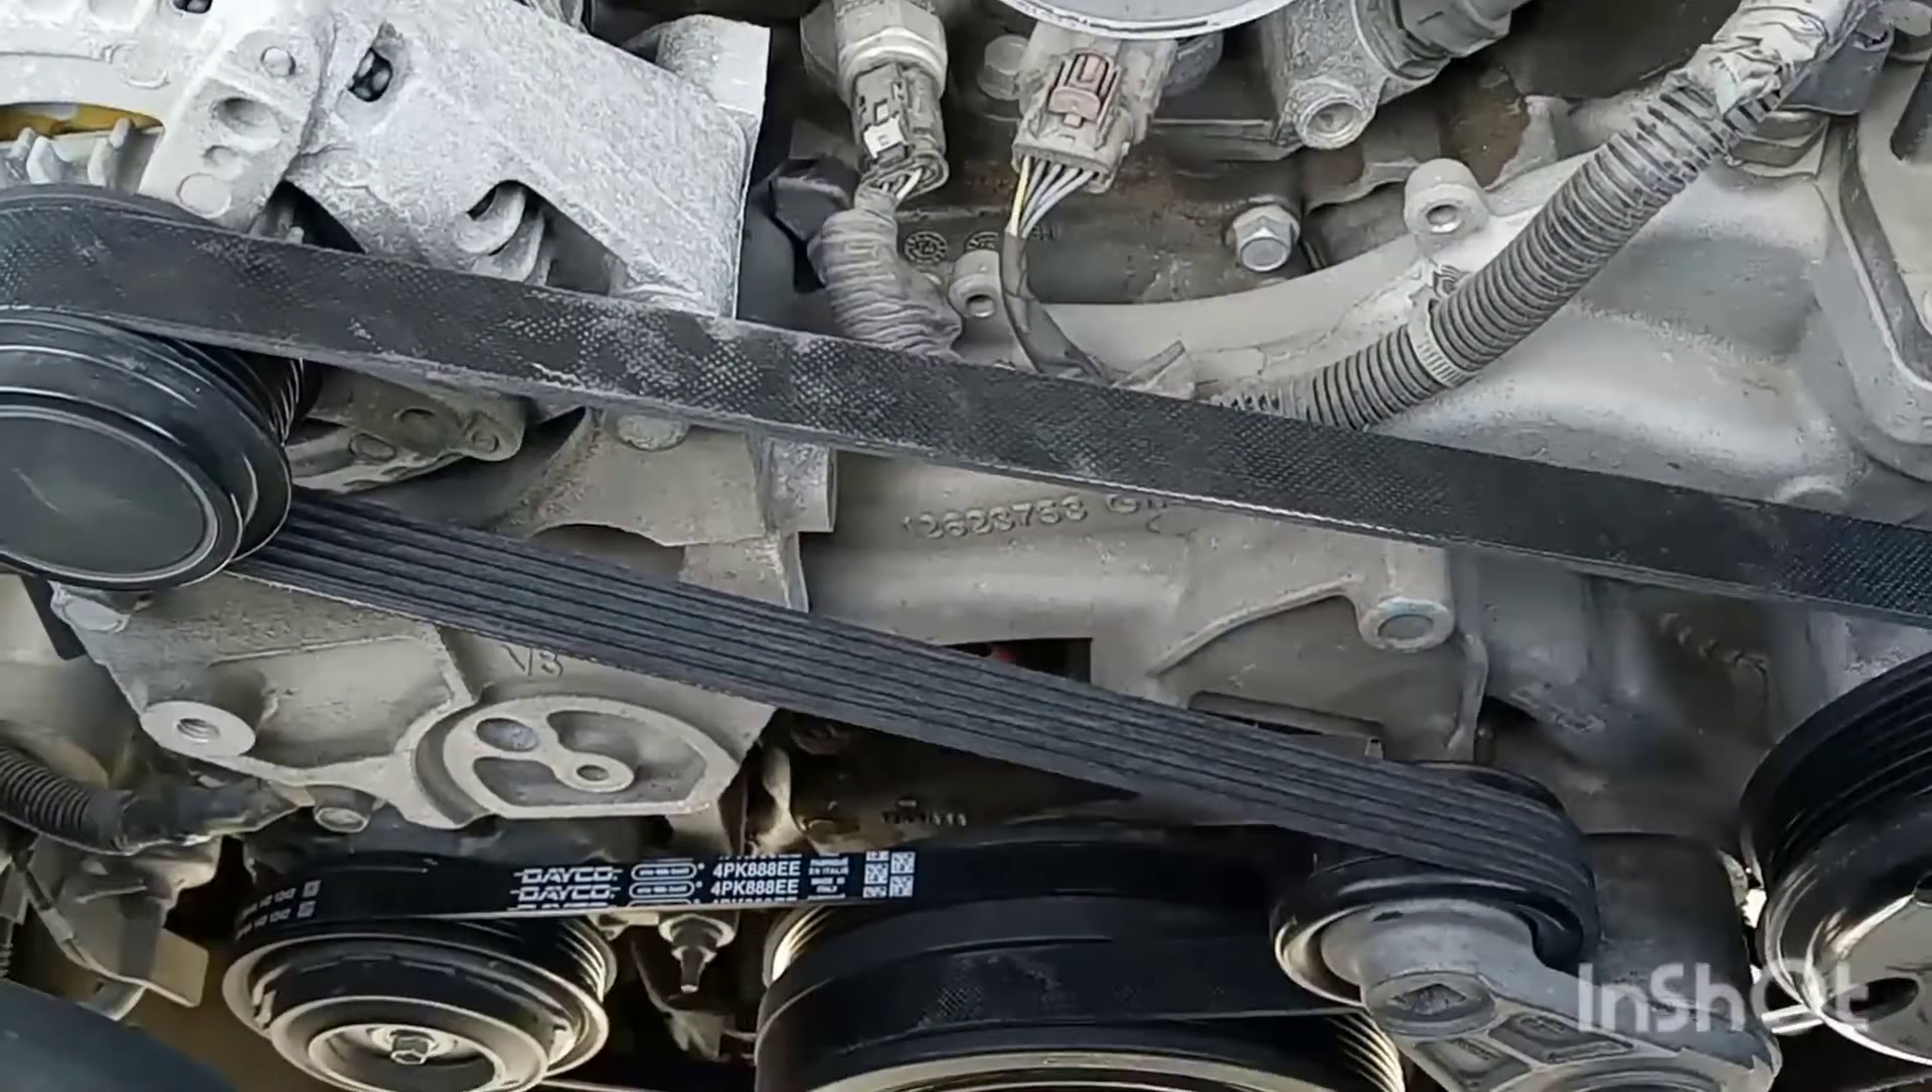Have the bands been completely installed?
Yes.